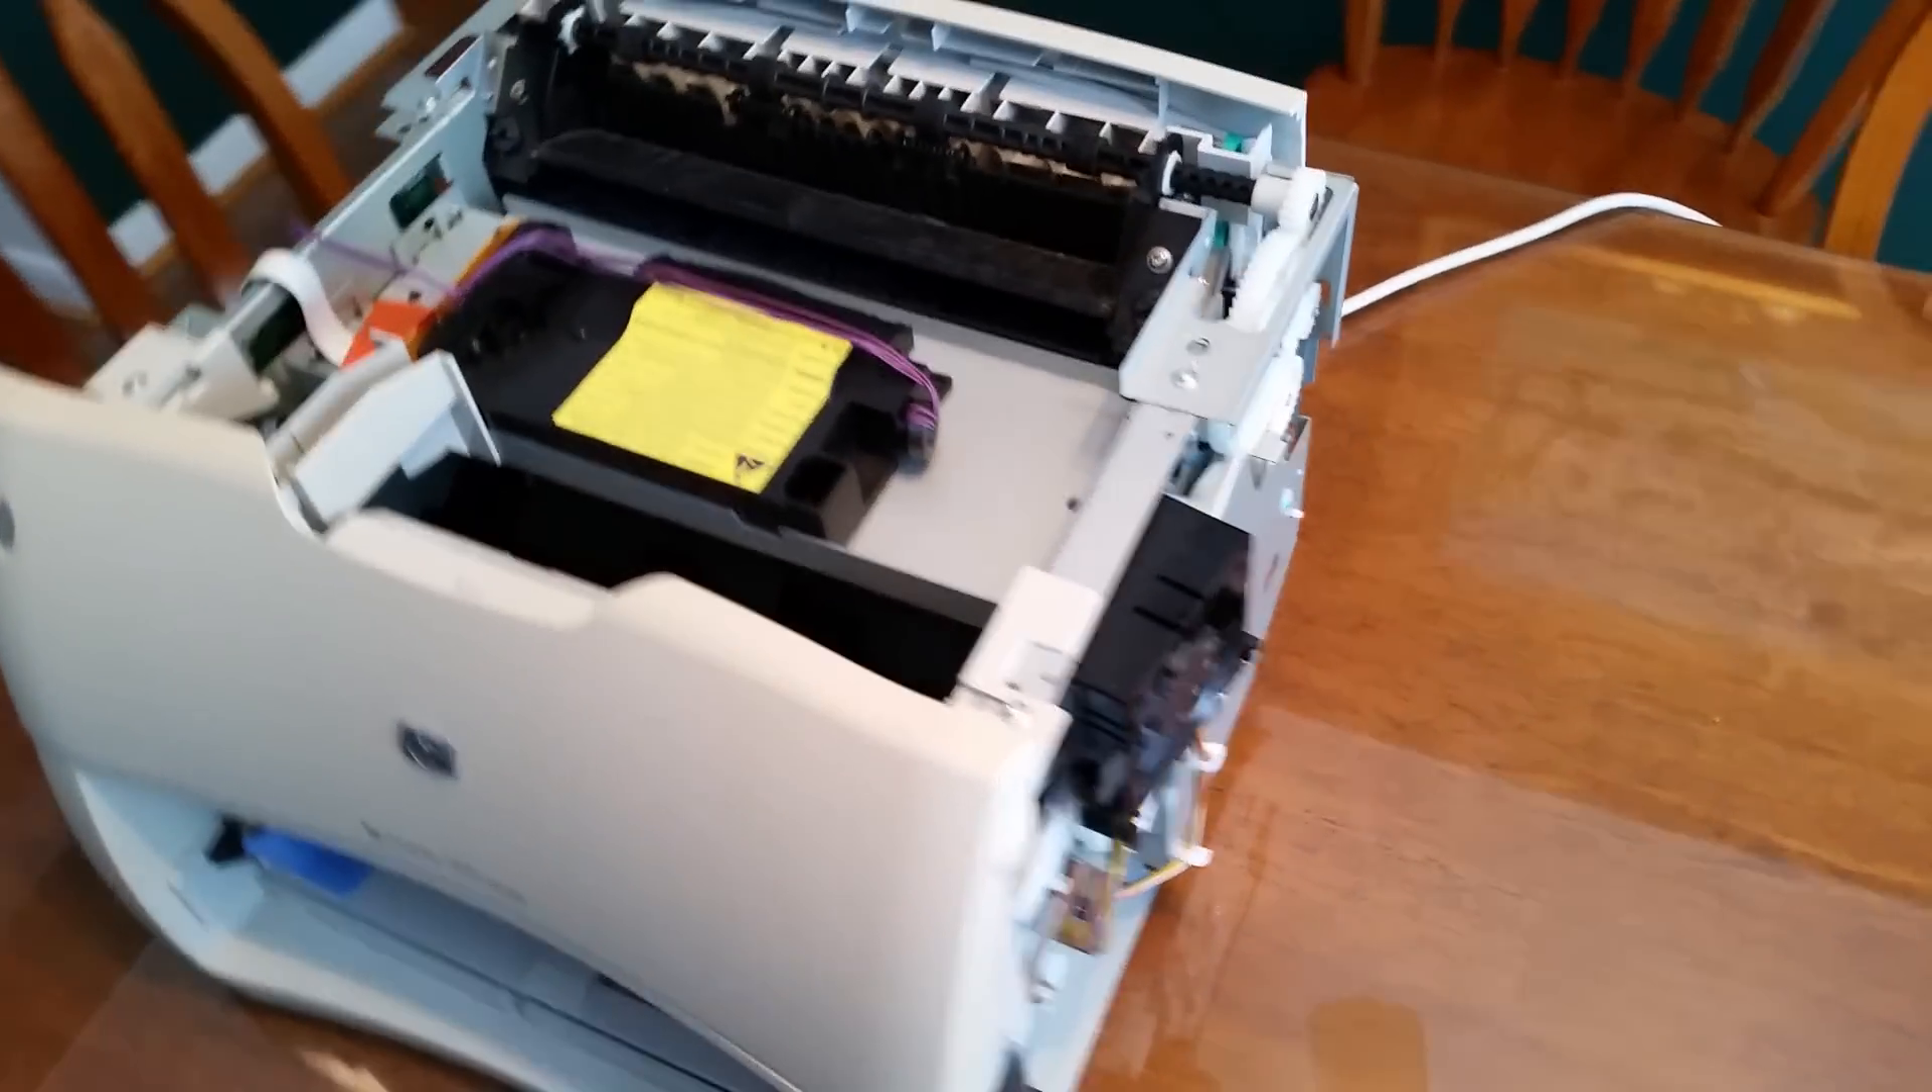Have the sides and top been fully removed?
Yes.